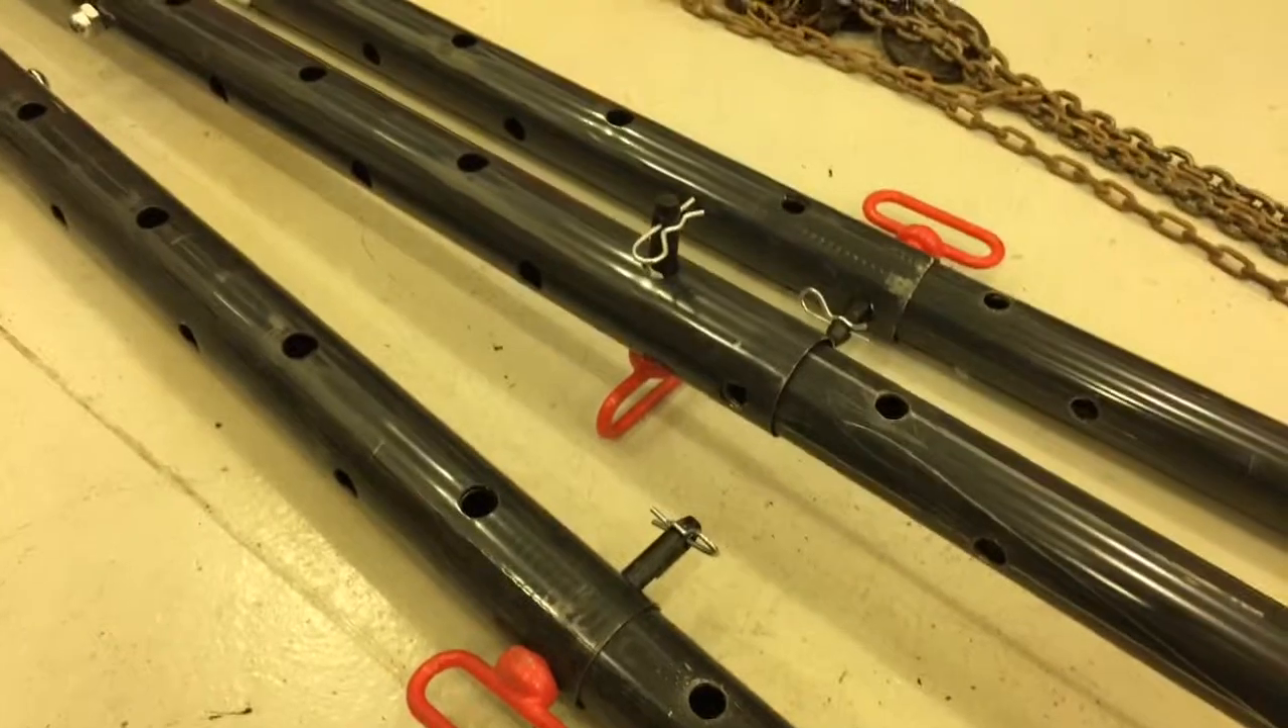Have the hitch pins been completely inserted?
Yes.